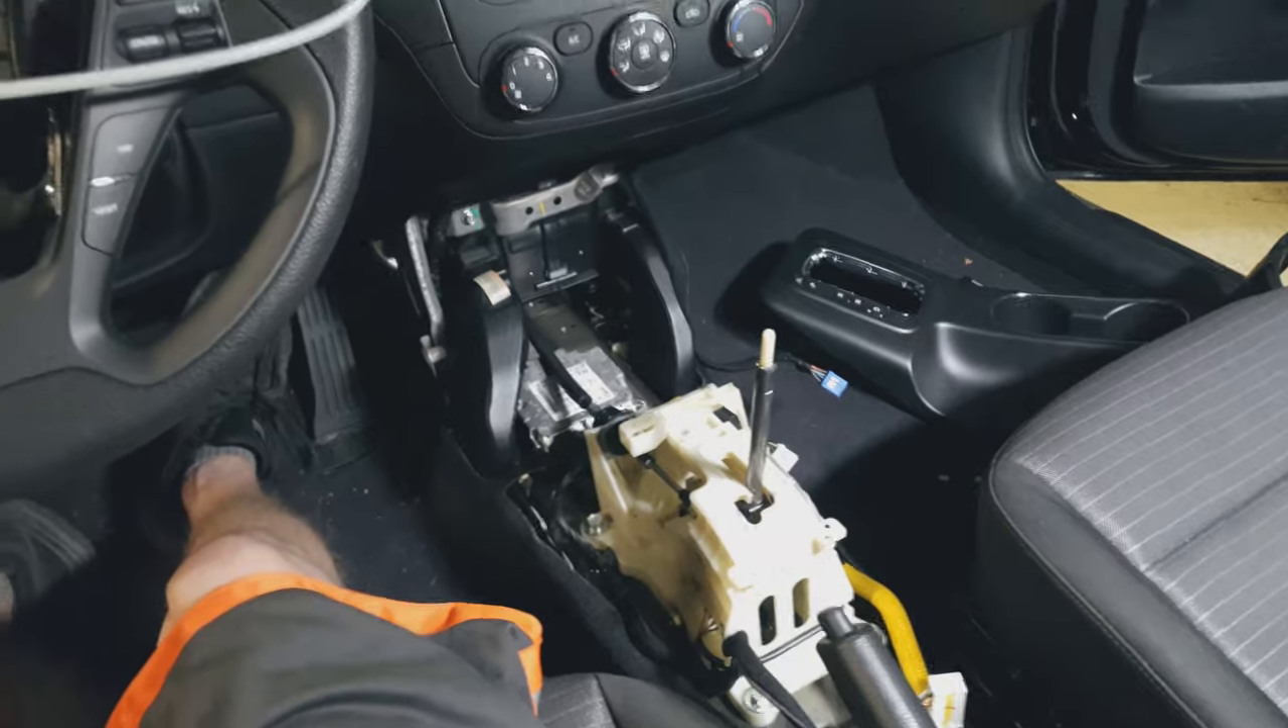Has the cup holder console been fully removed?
Yes.